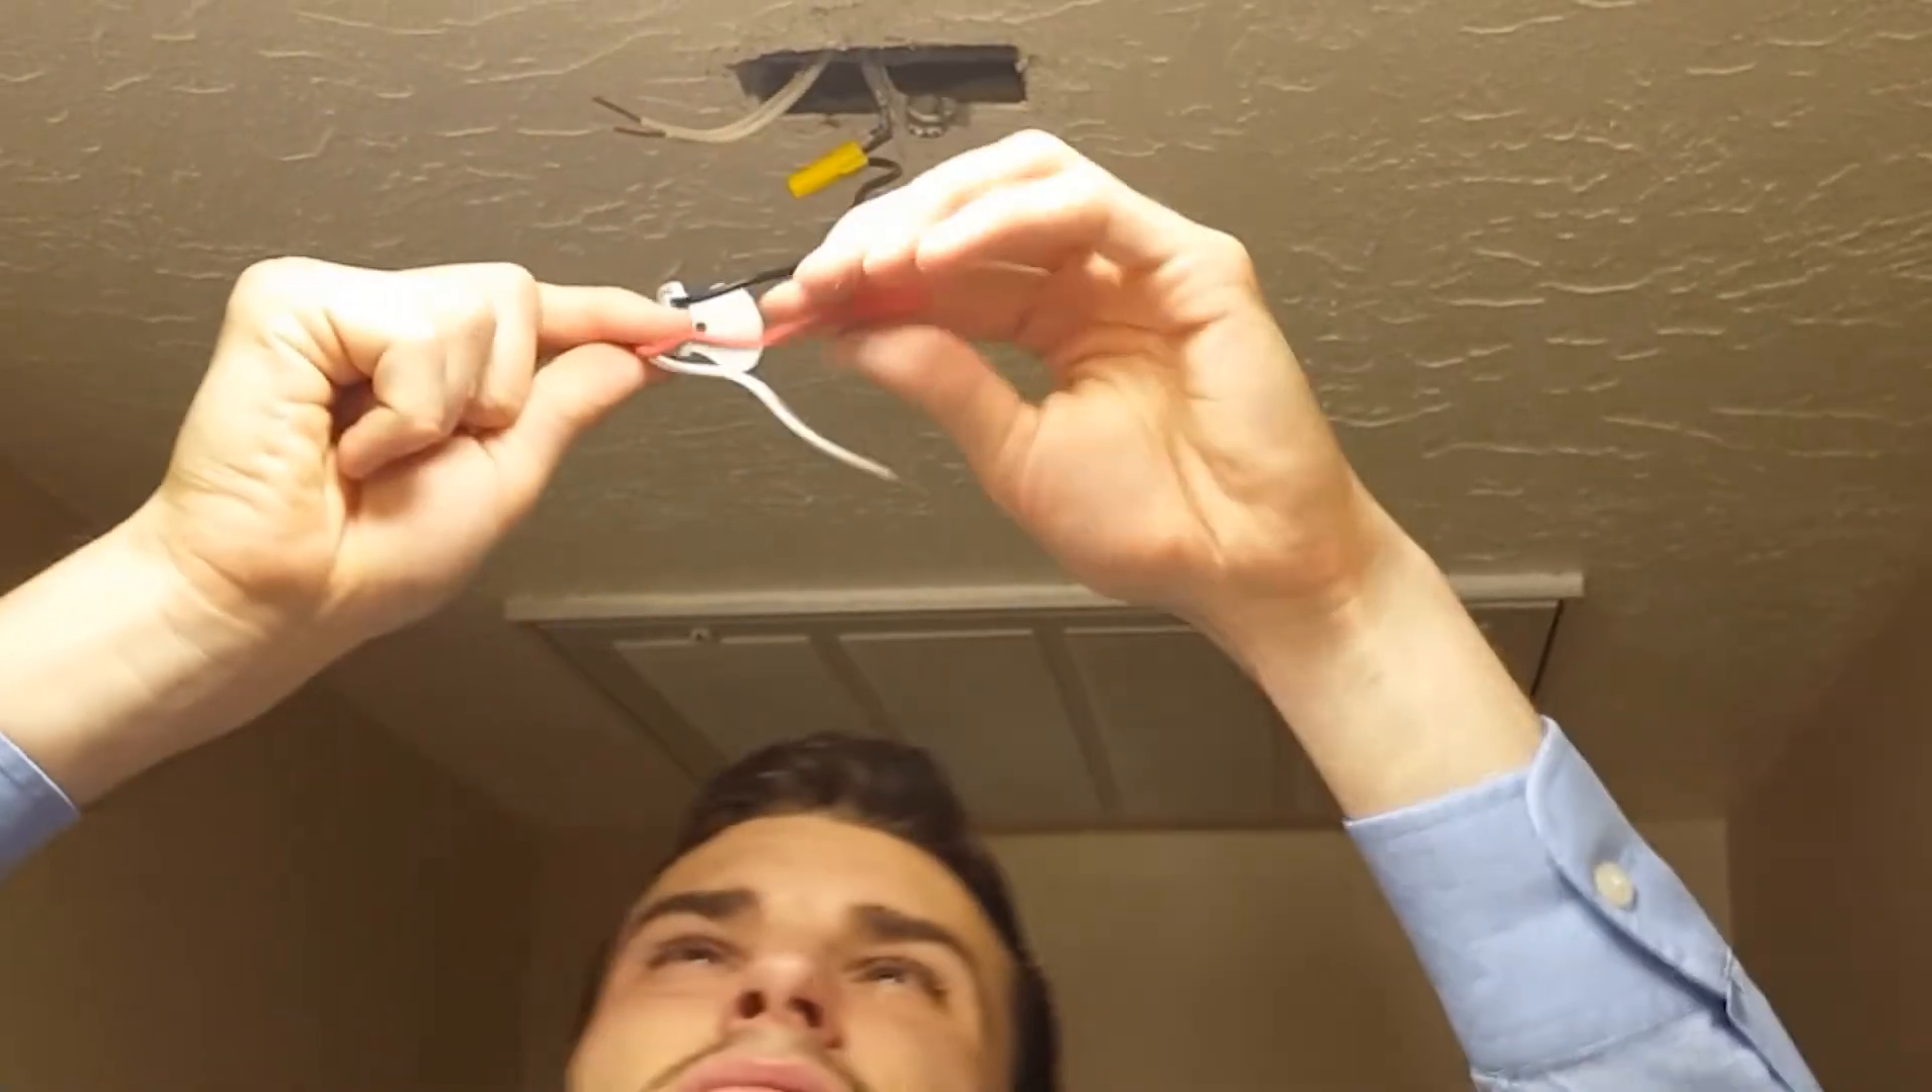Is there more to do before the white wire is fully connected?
Yes.